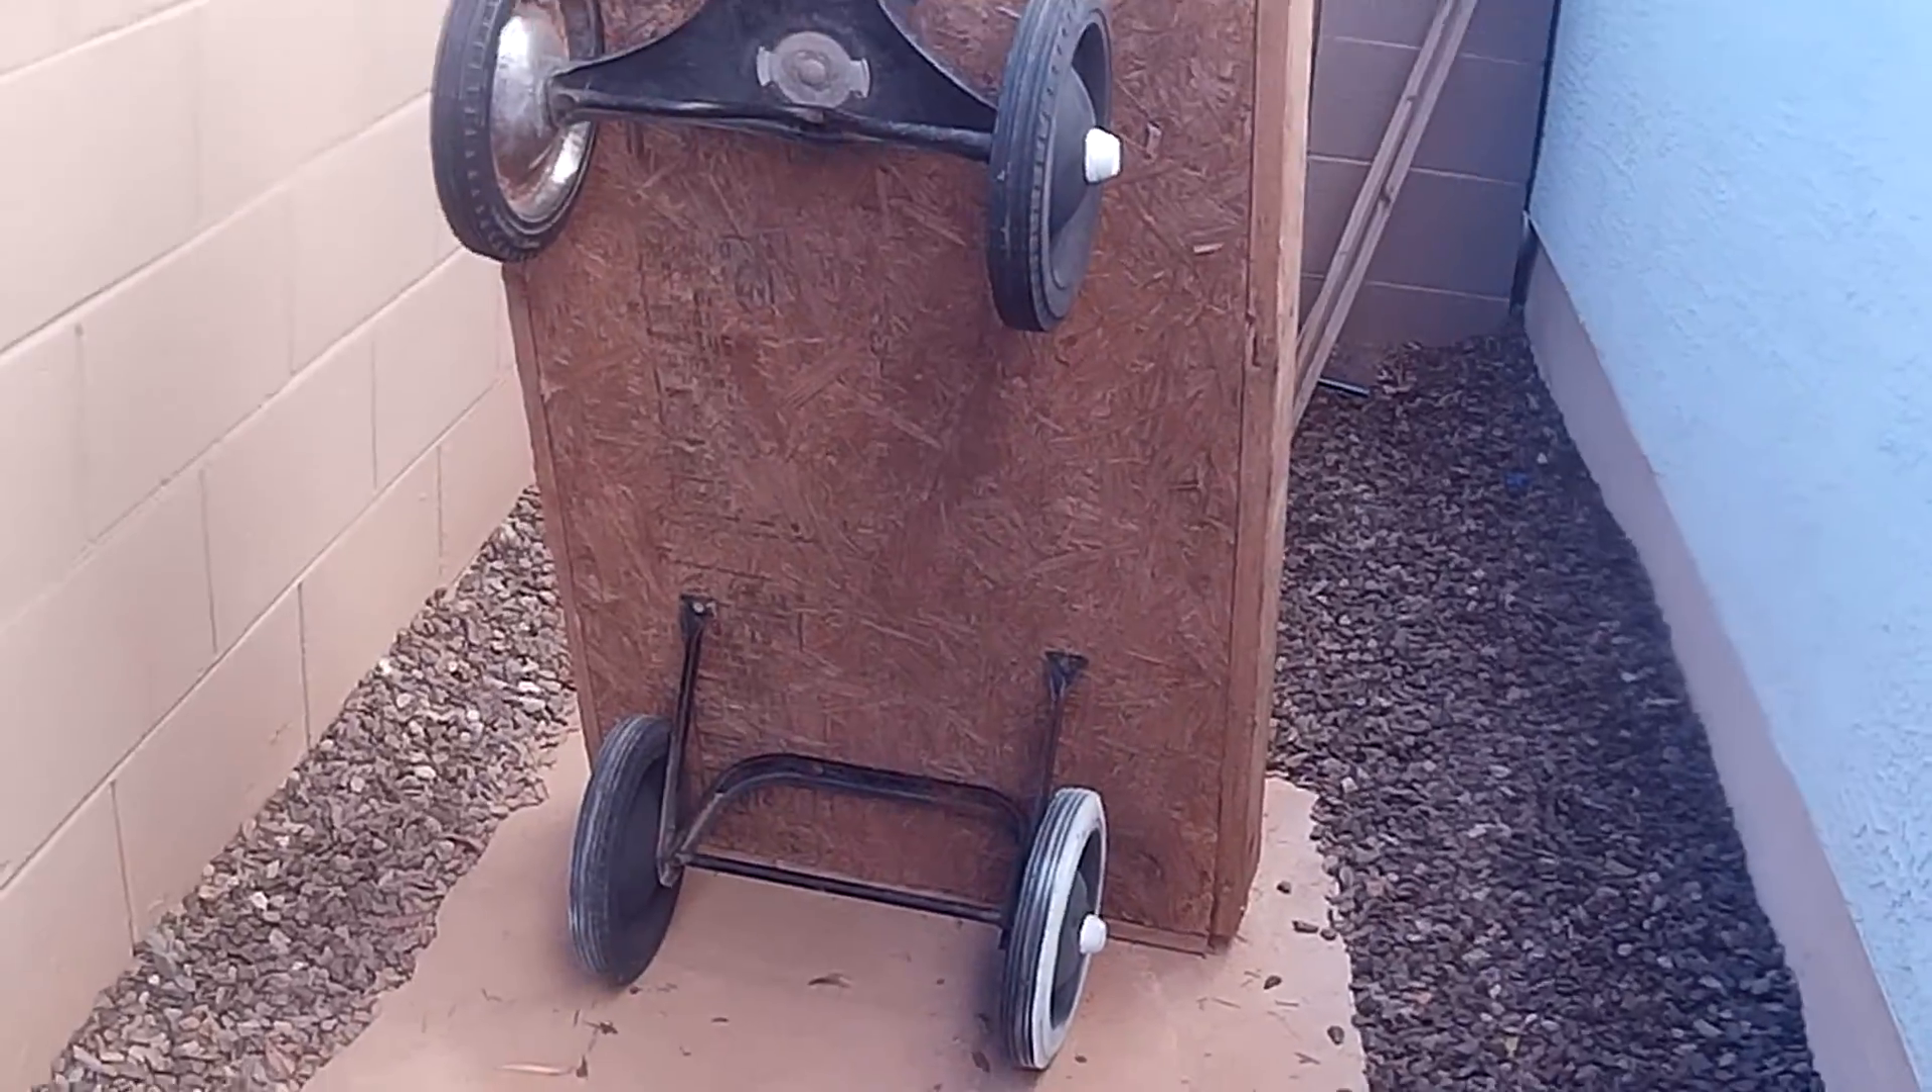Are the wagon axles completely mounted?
Yes.